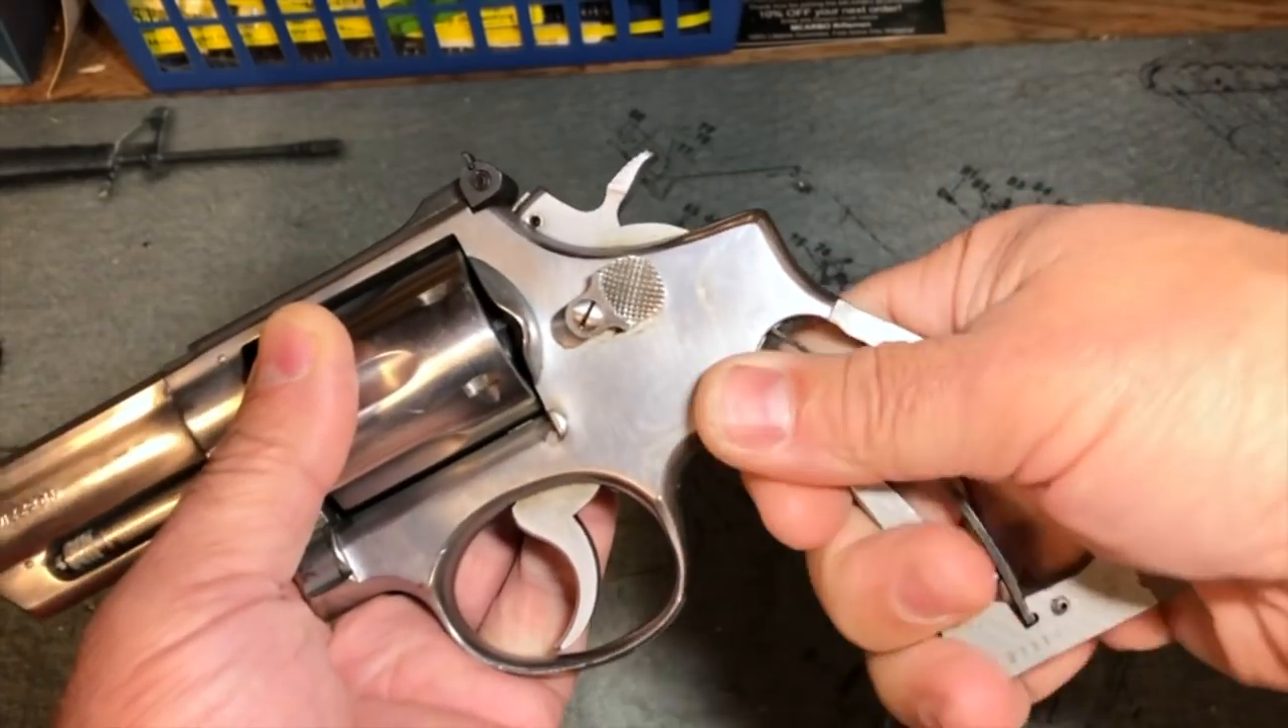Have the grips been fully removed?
Yes.